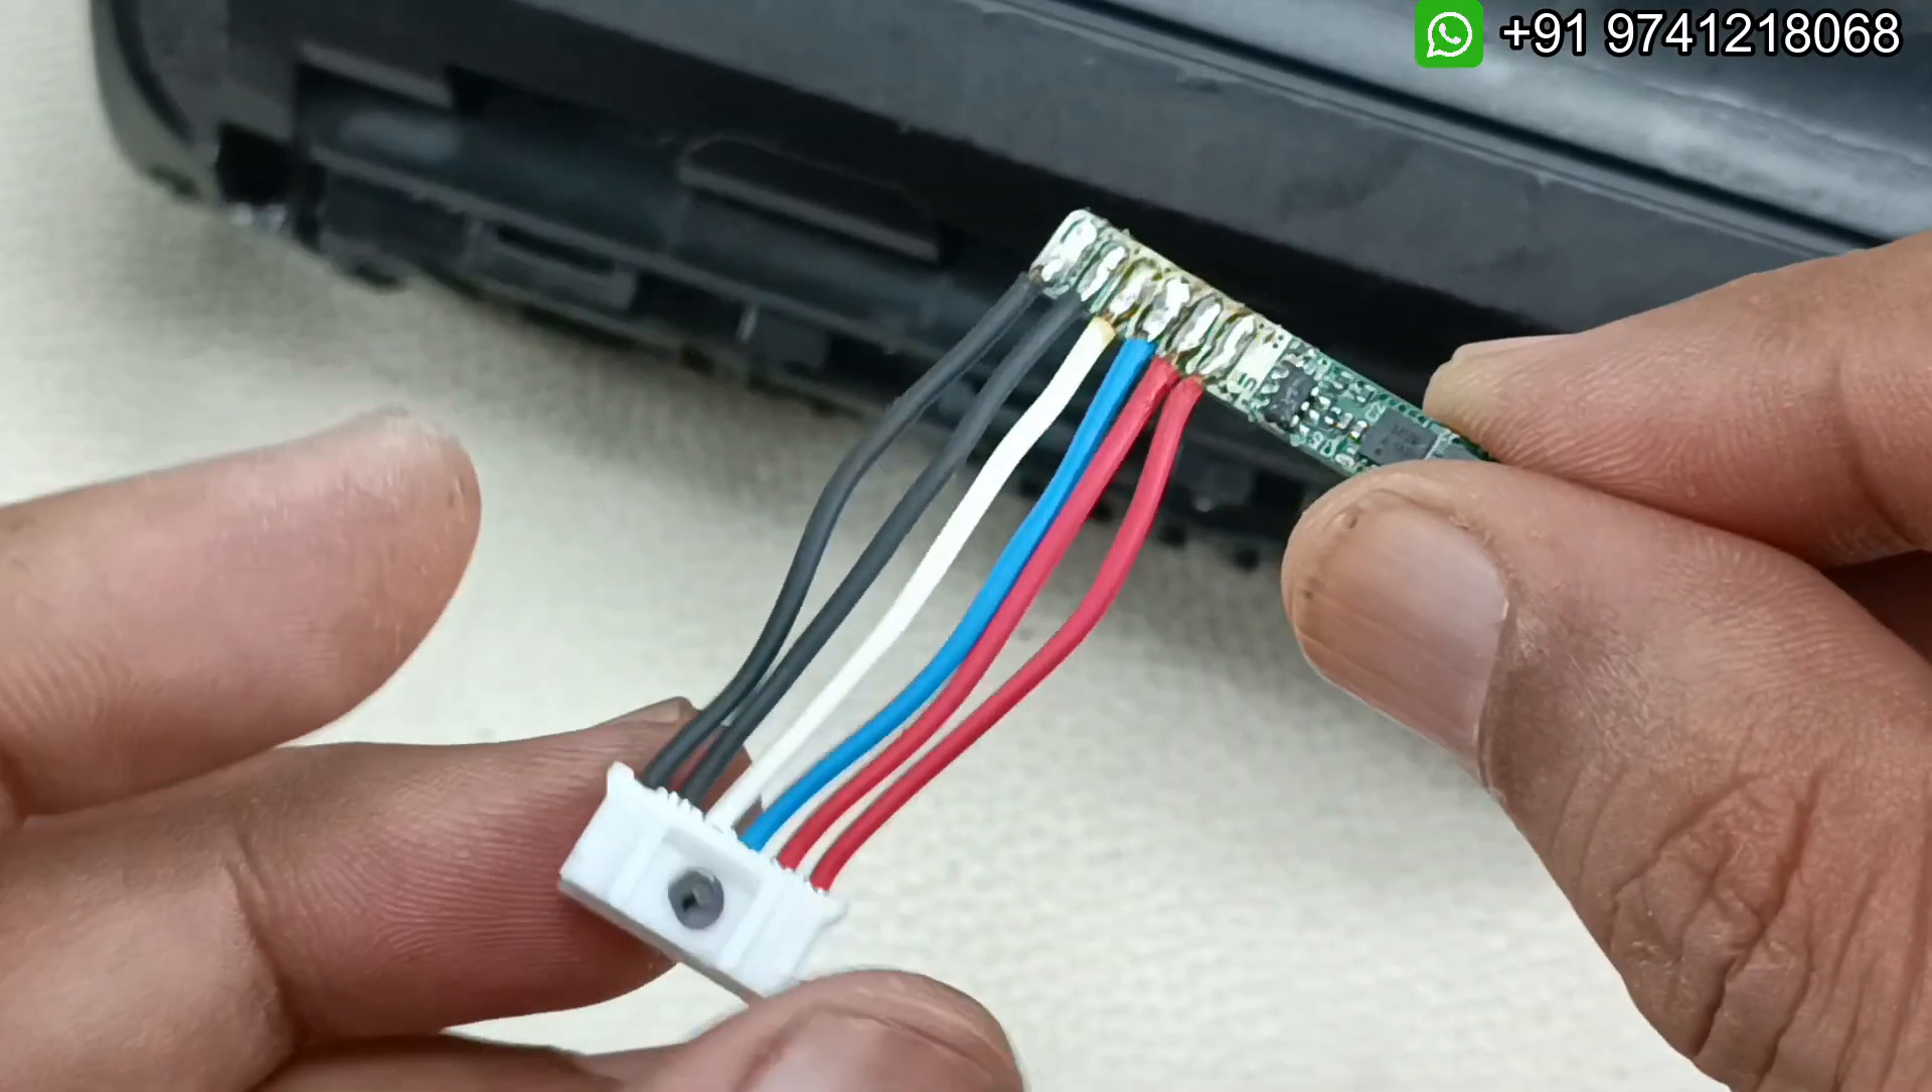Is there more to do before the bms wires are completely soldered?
No.